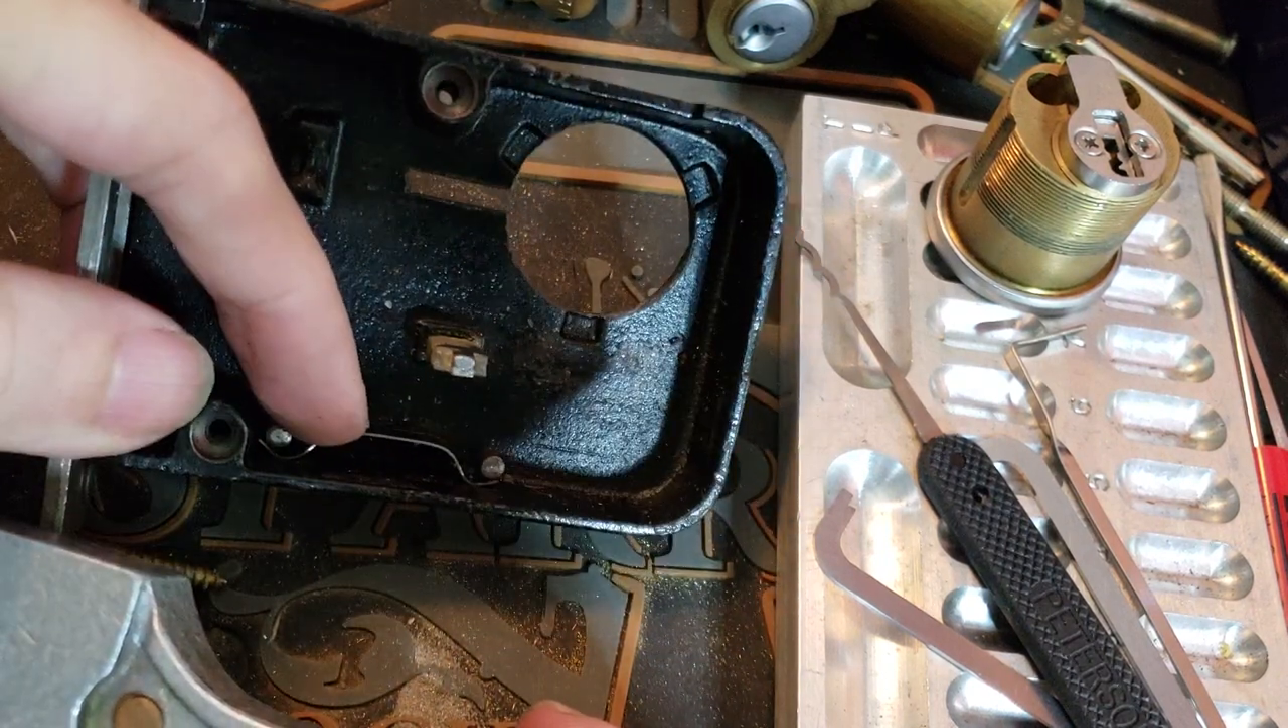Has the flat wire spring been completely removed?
No.